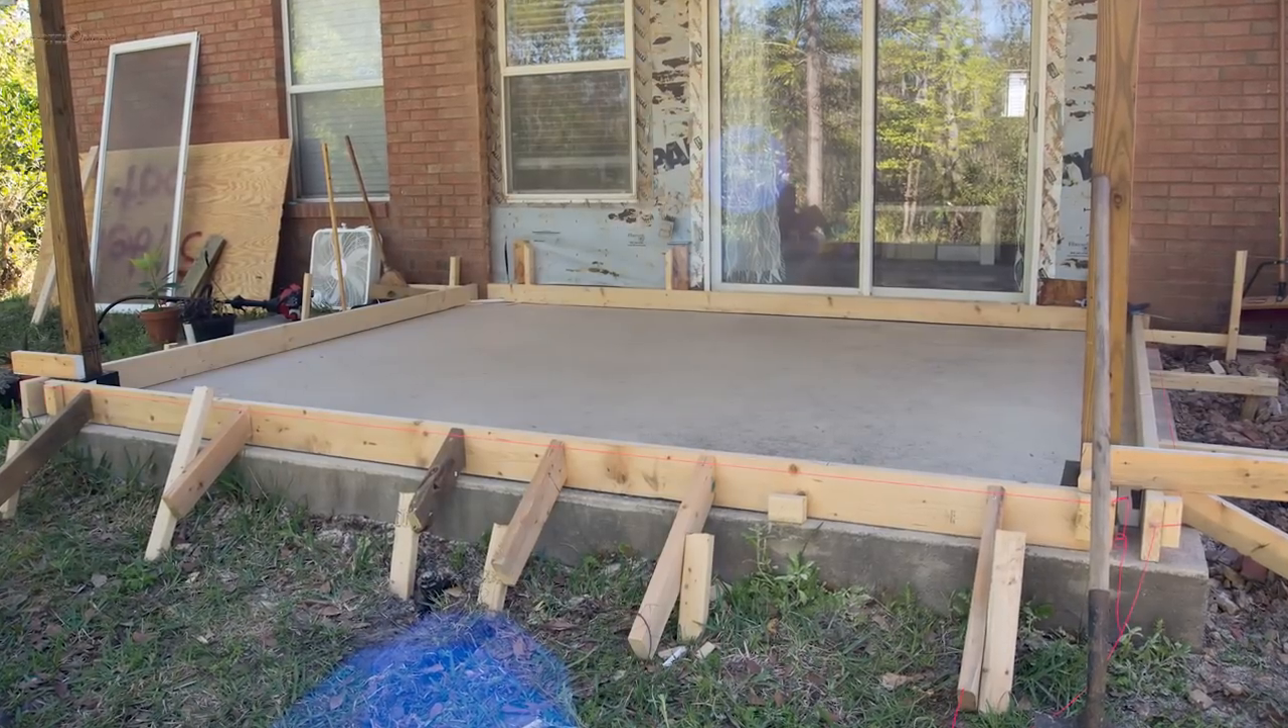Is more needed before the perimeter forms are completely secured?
No.